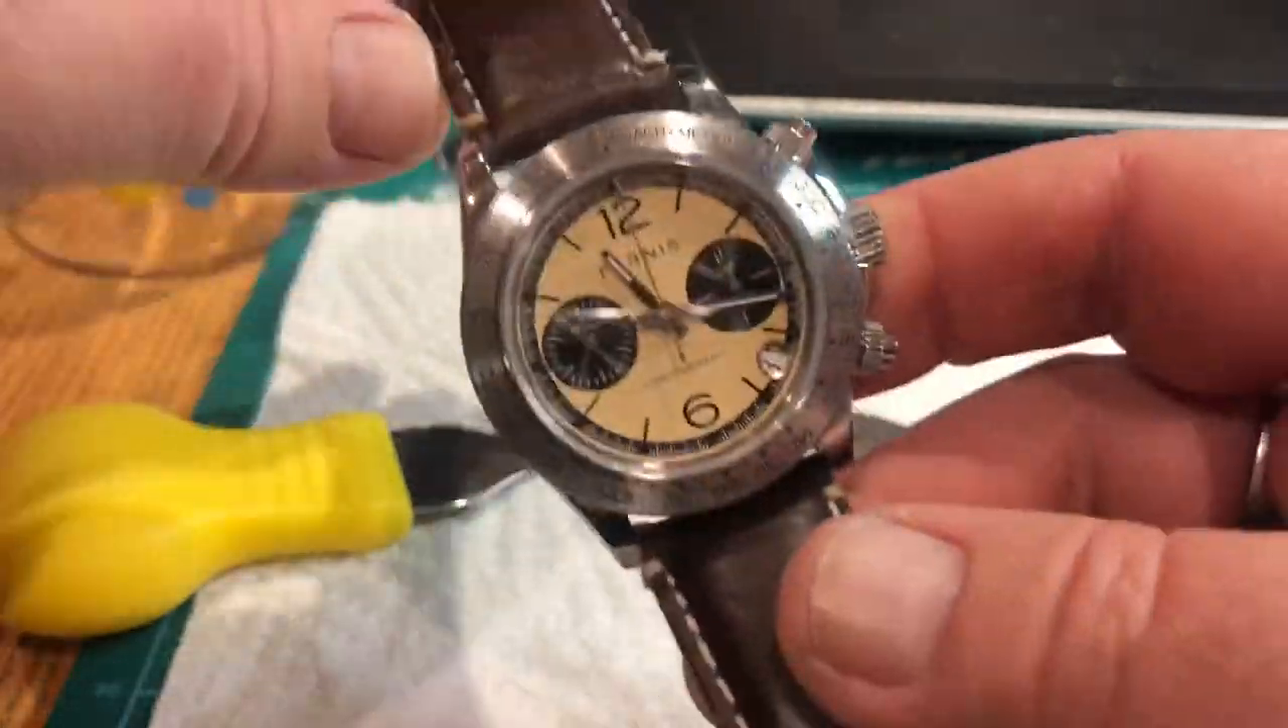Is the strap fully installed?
Yes.